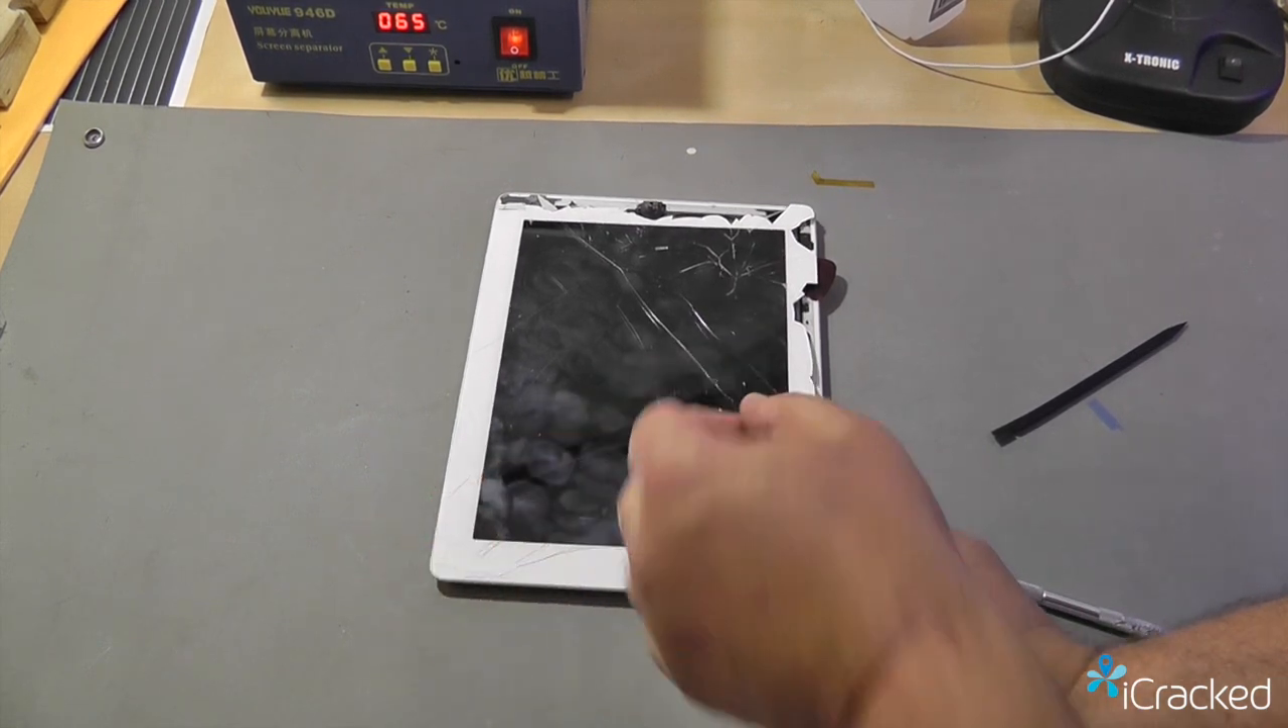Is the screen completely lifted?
No.